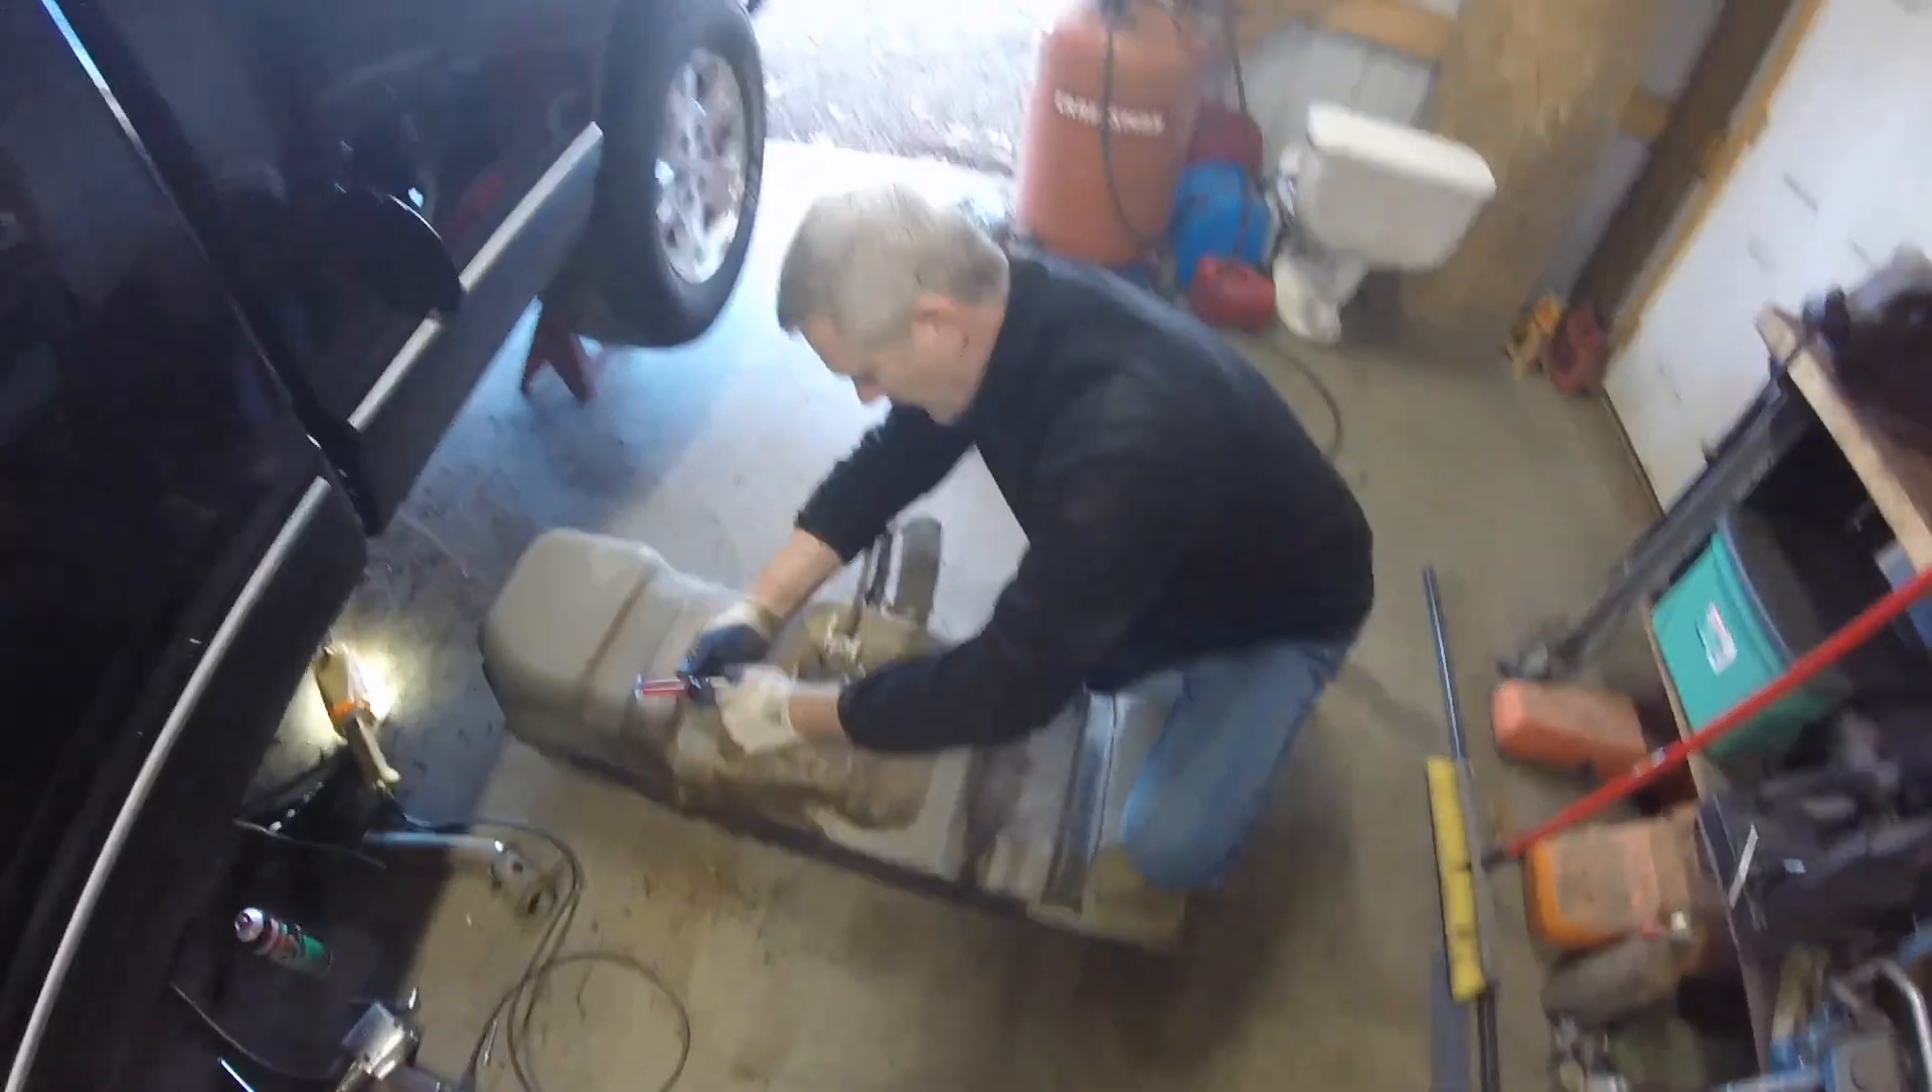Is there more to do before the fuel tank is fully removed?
No.